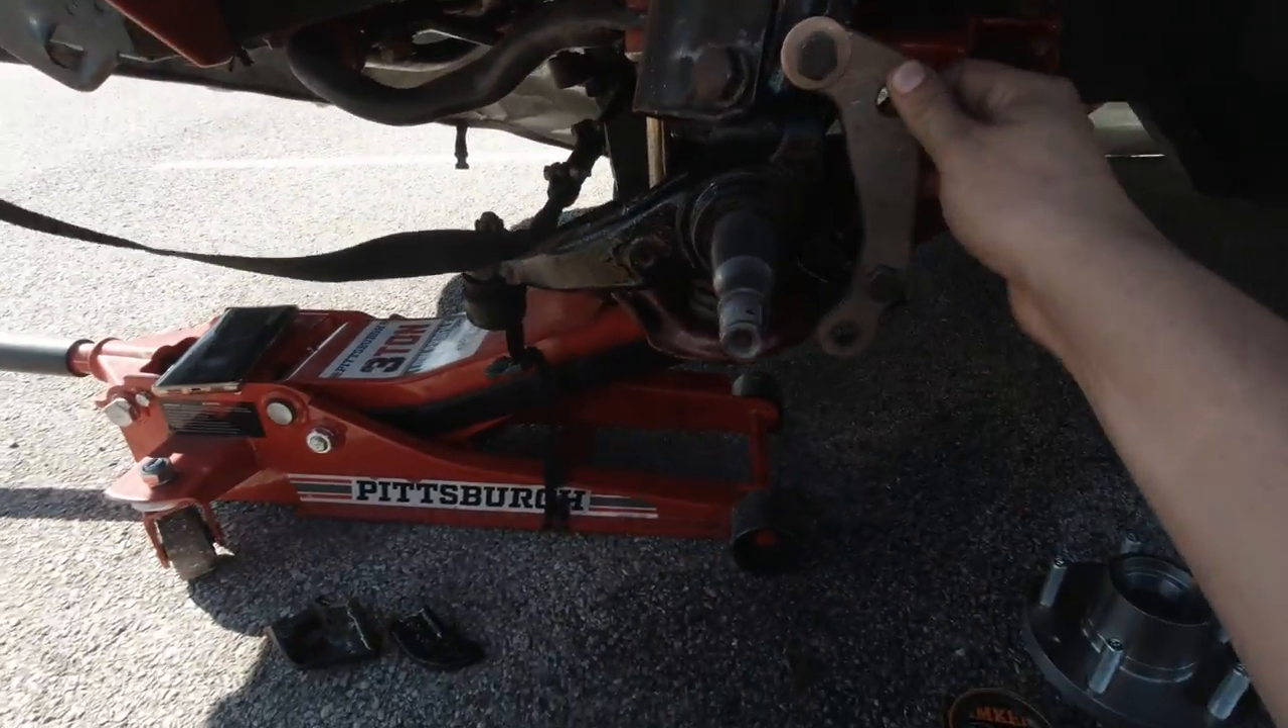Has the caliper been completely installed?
No.